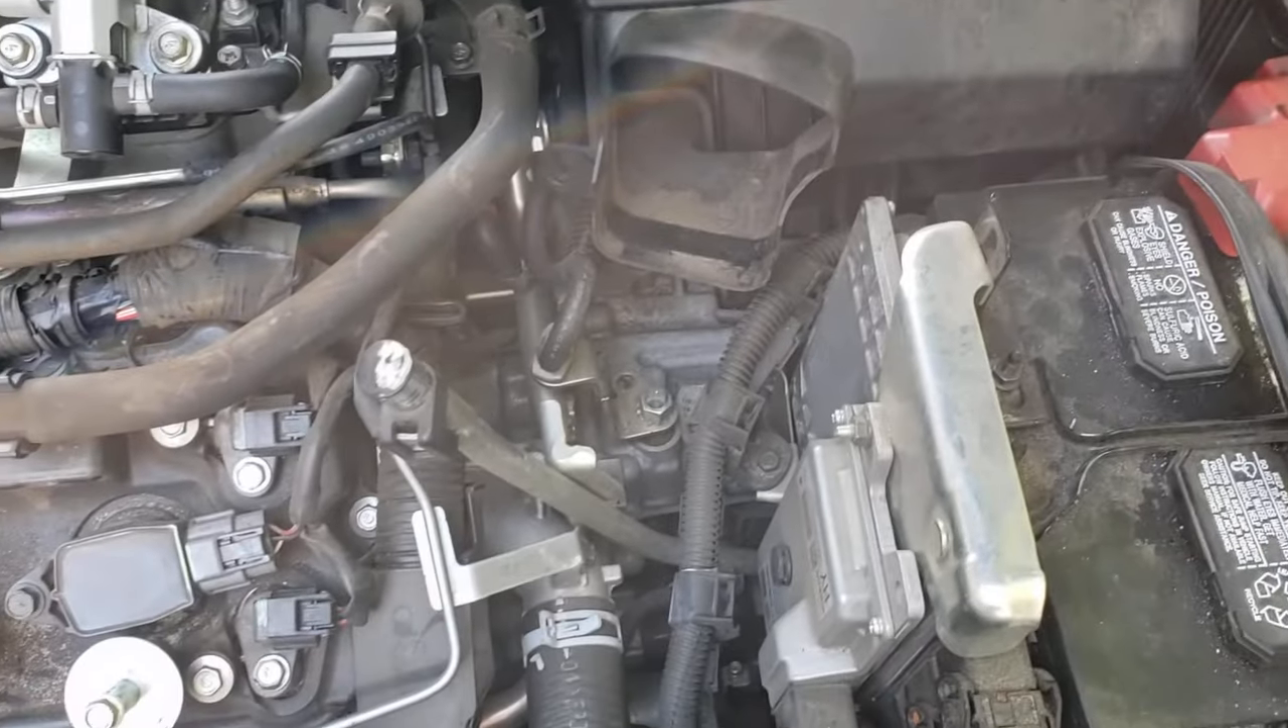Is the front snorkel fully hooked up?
No.